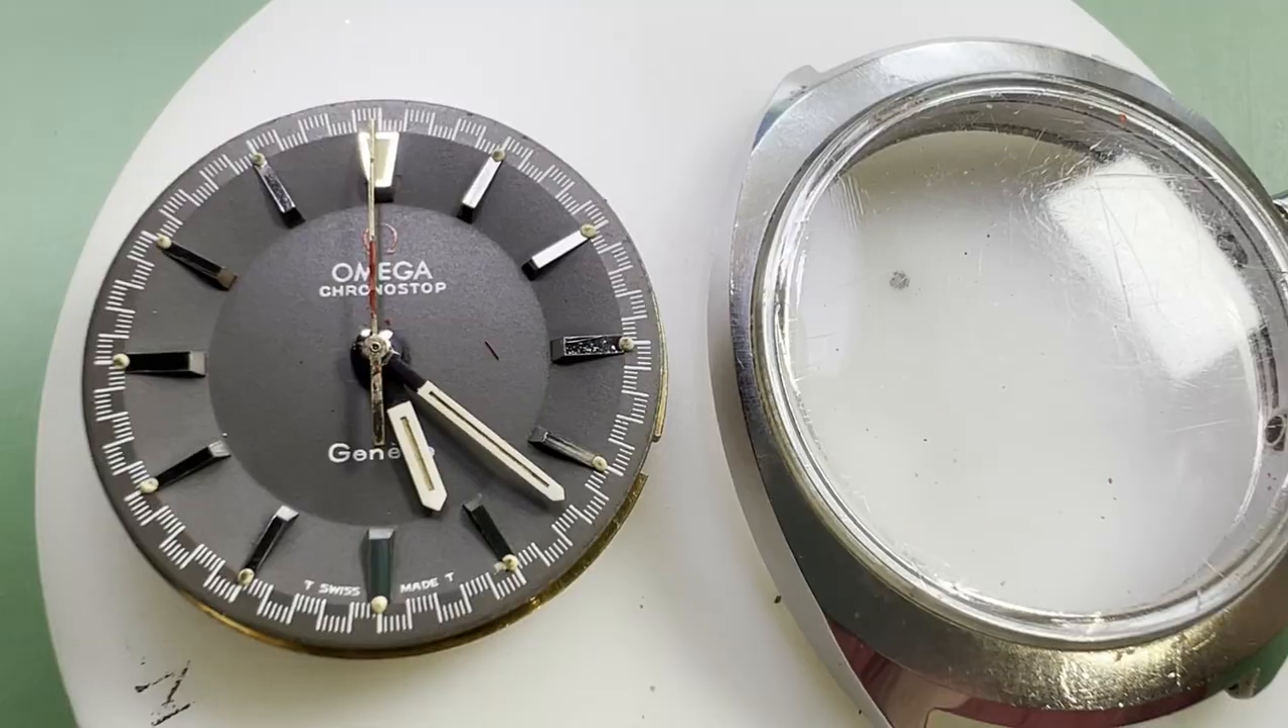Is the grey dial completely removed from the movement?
No.